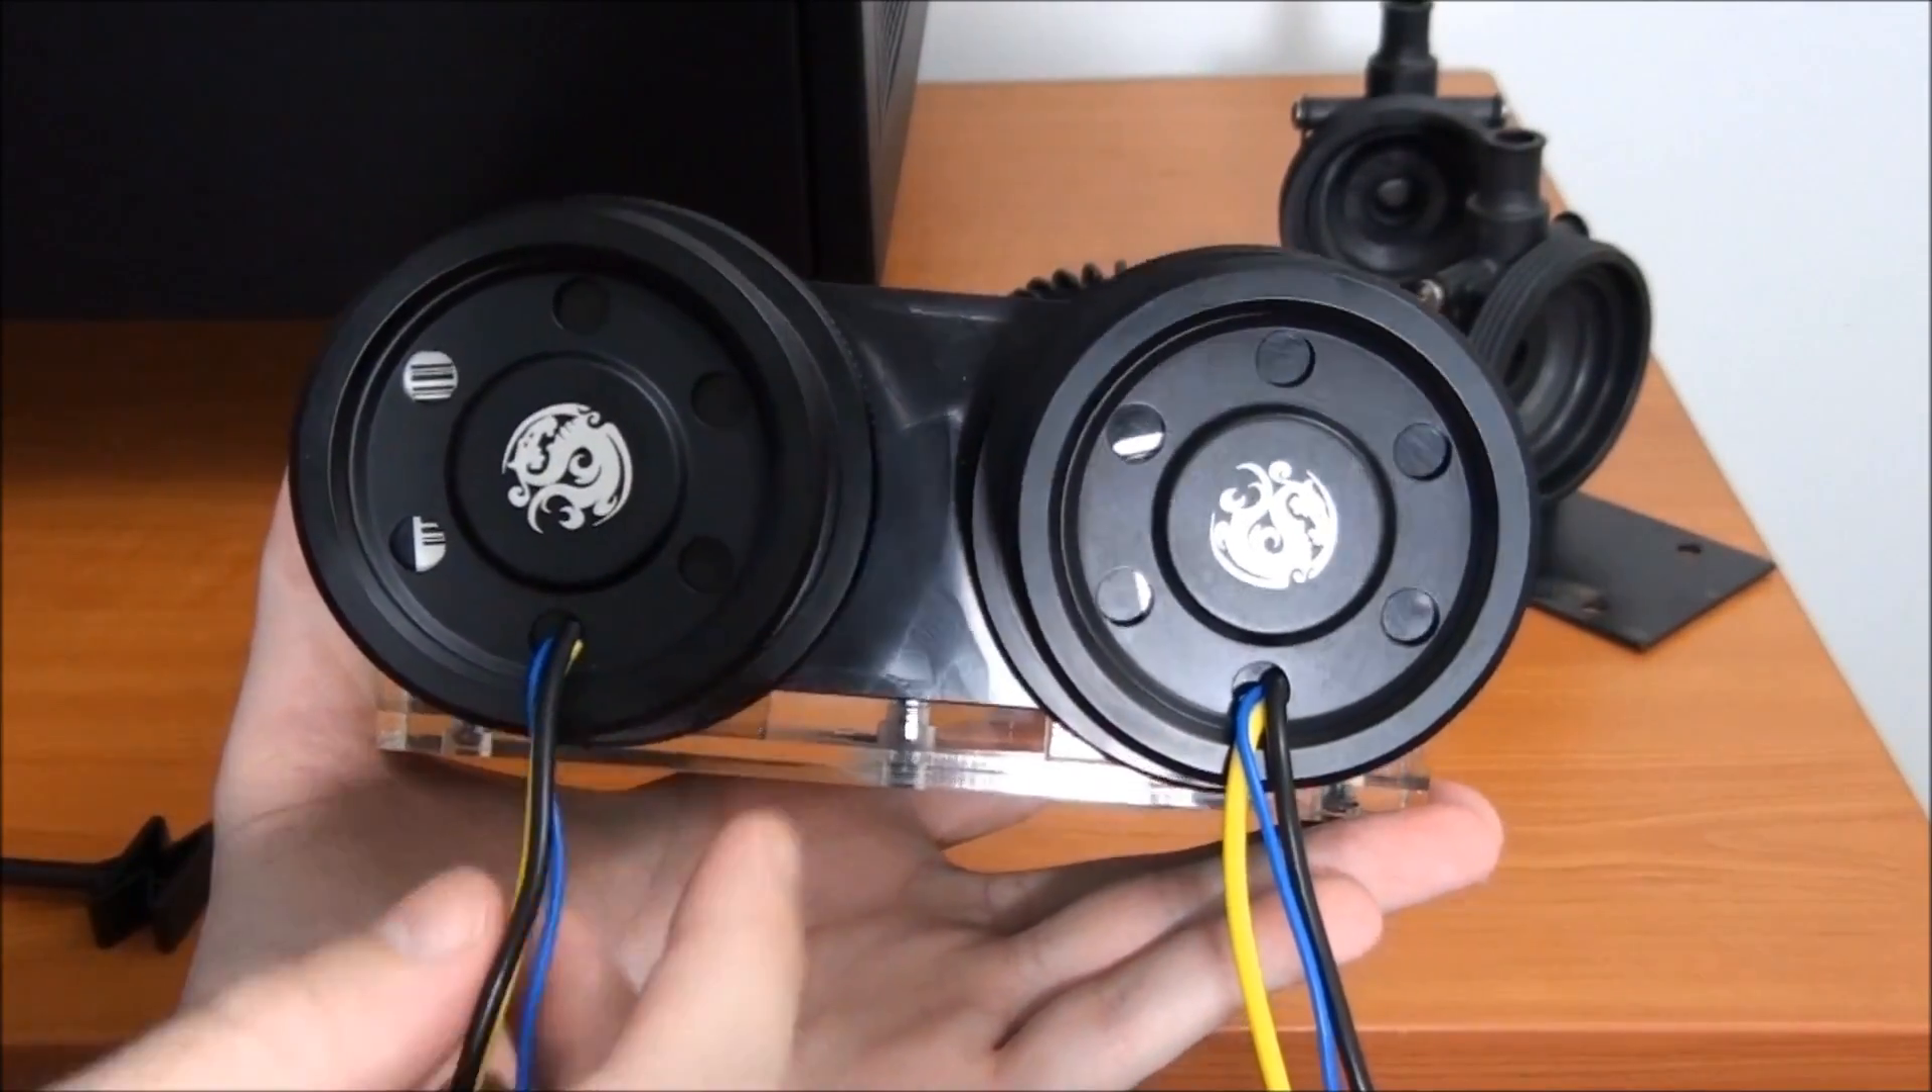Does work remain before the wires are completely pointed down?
No.